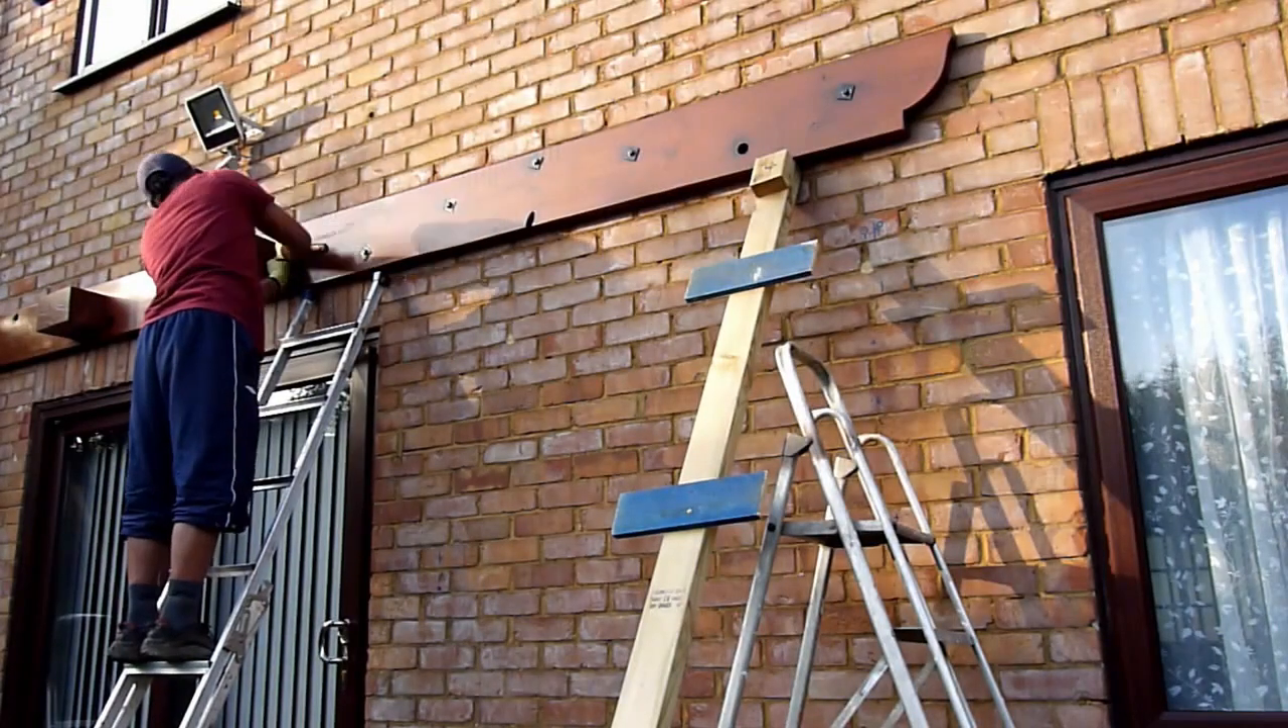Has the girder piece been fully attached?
No.